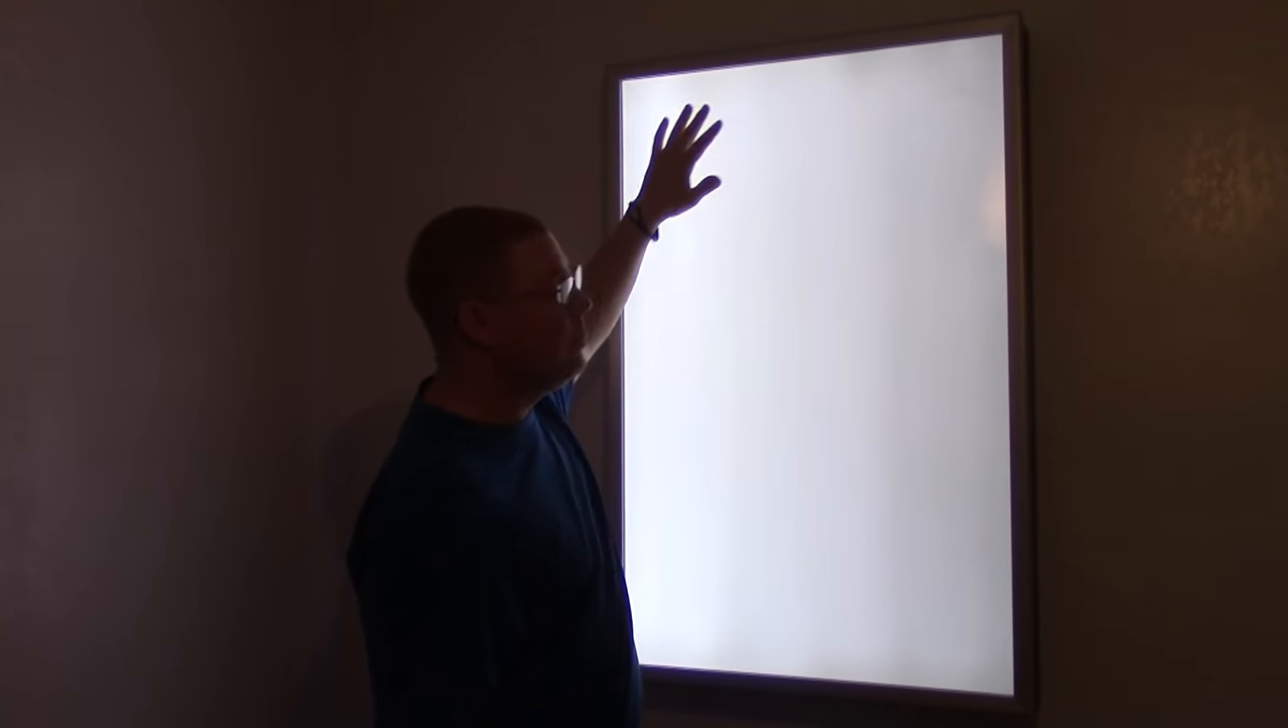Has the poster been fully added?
No.